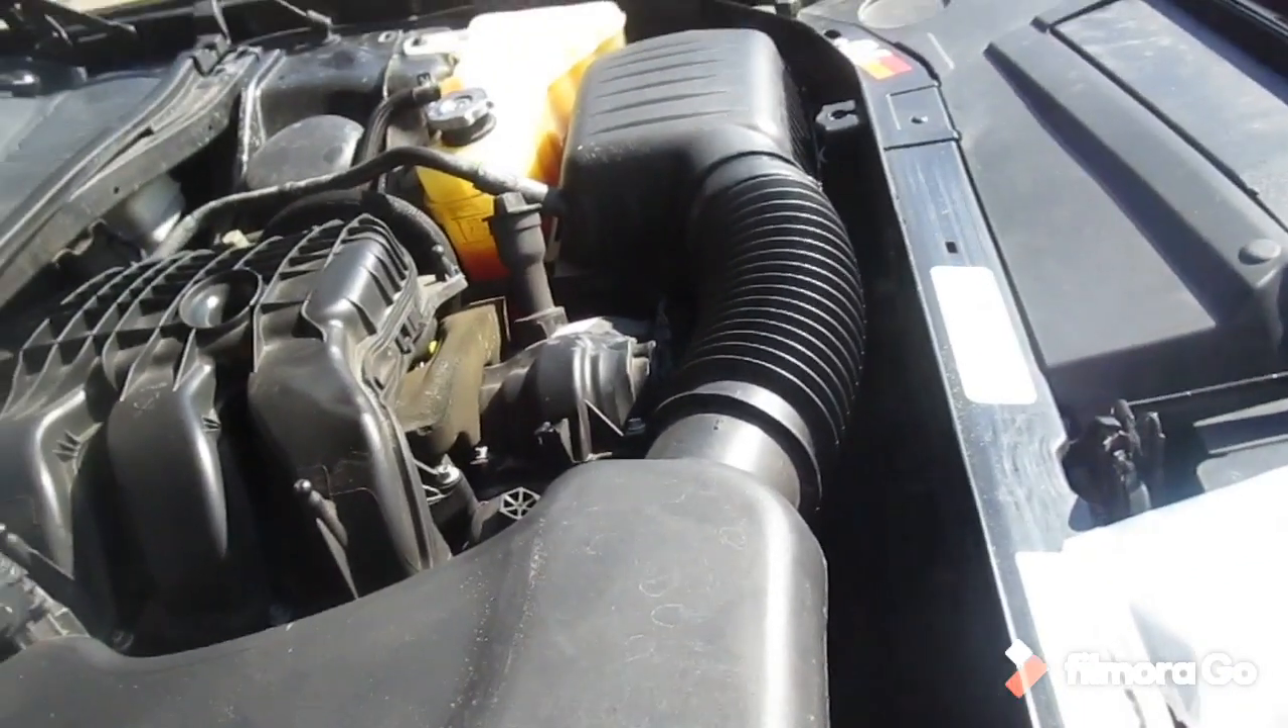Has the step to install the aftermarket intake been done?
No.